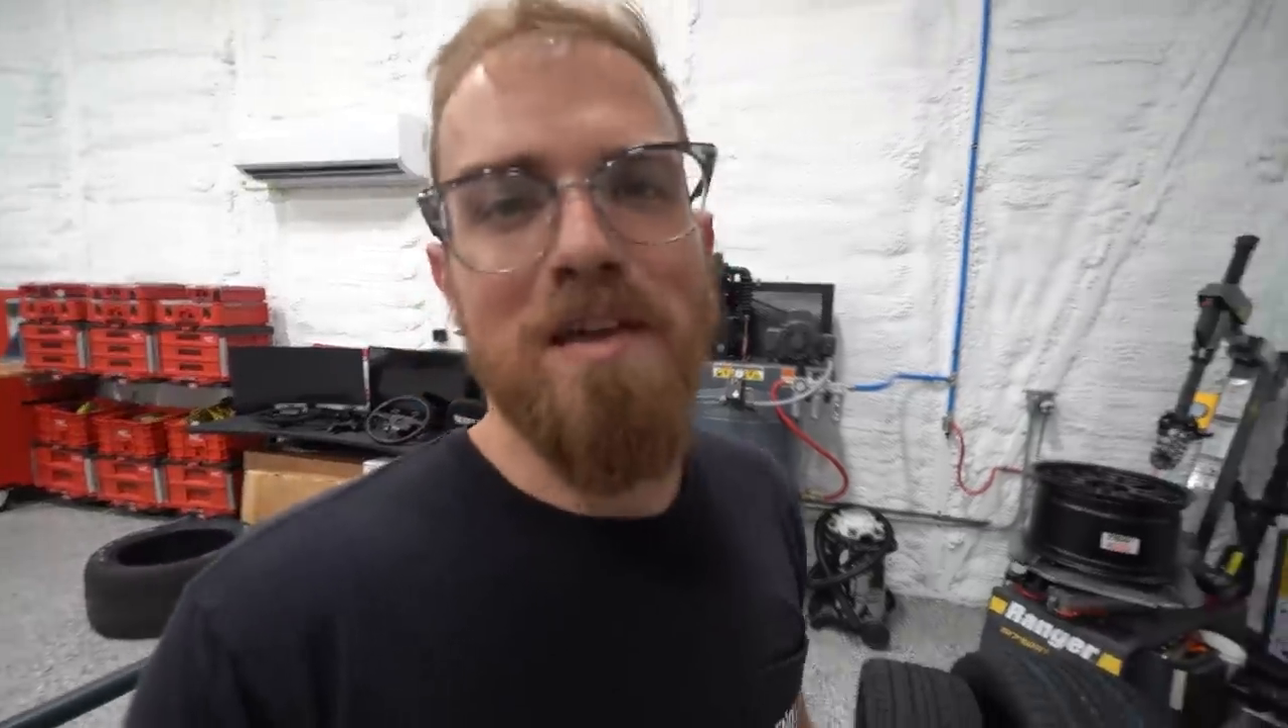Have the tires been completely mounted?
No.